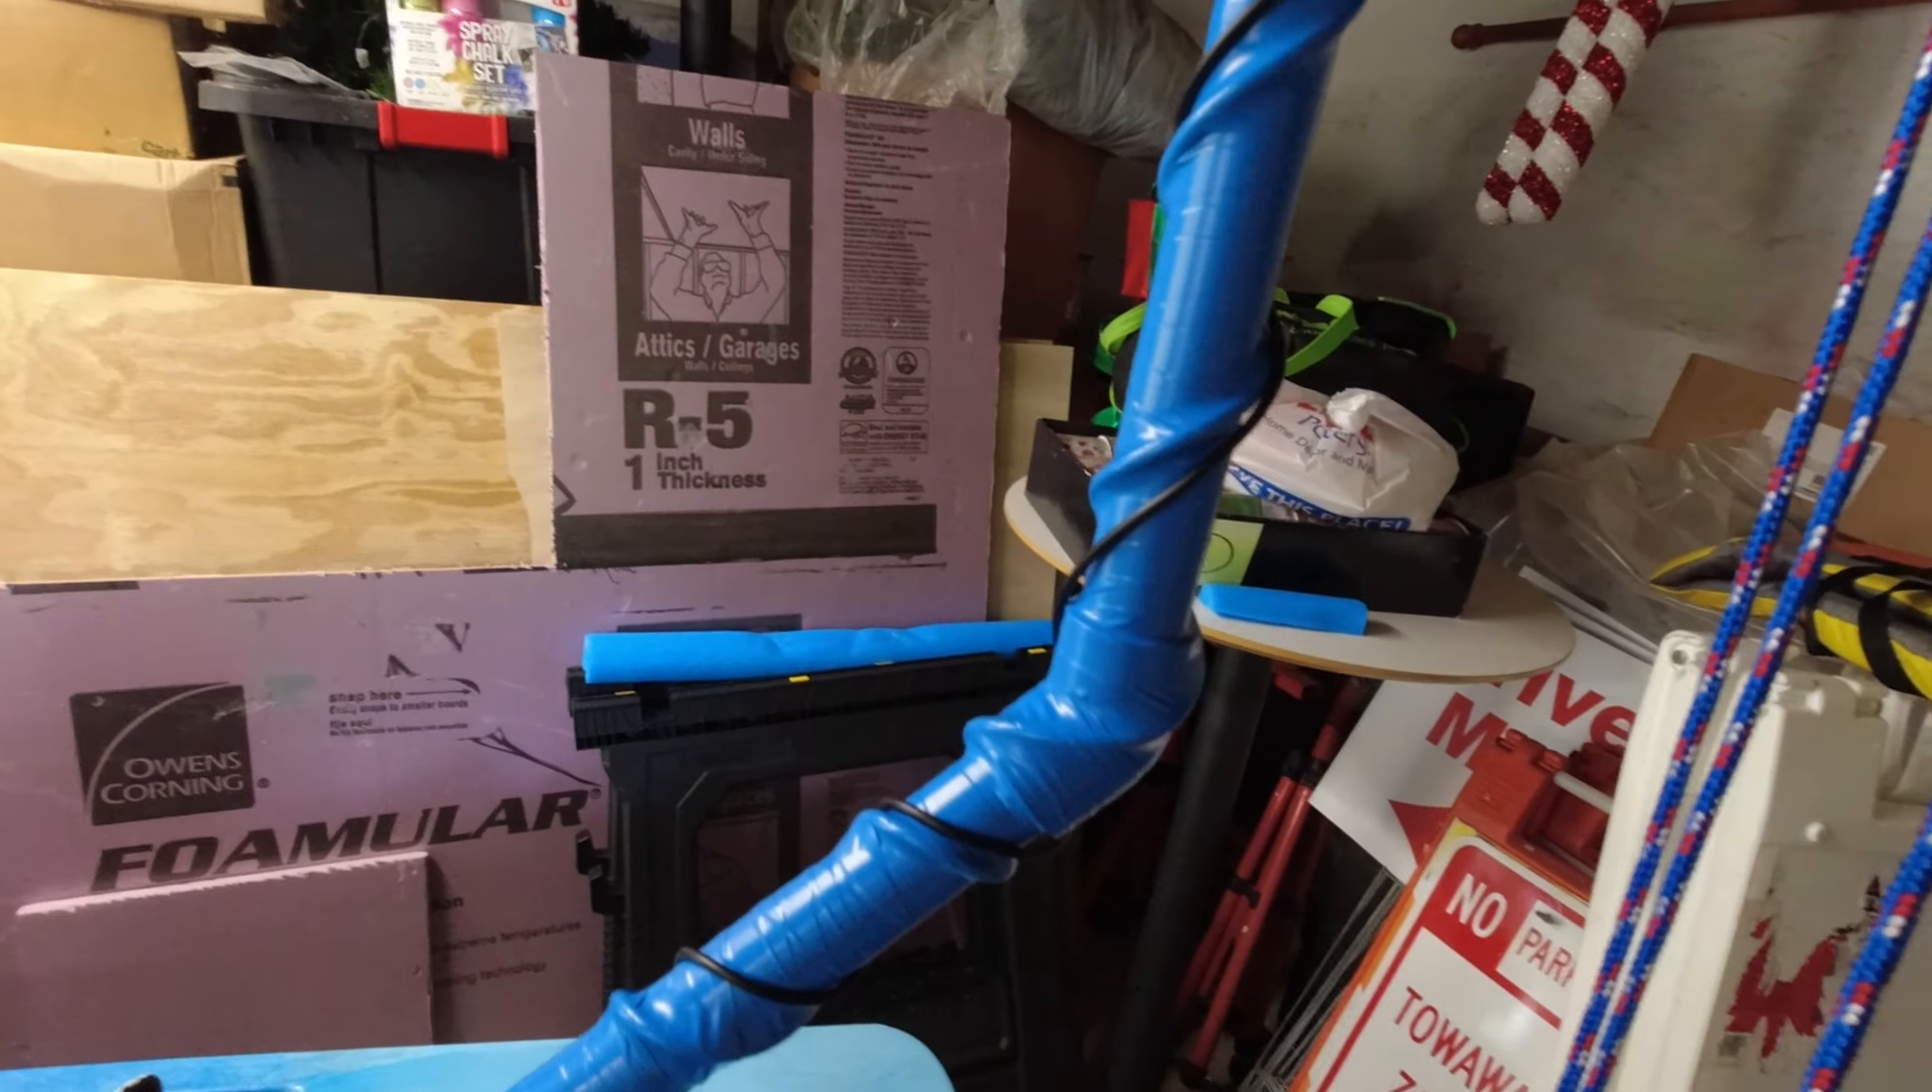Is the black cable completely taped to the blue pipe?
No.